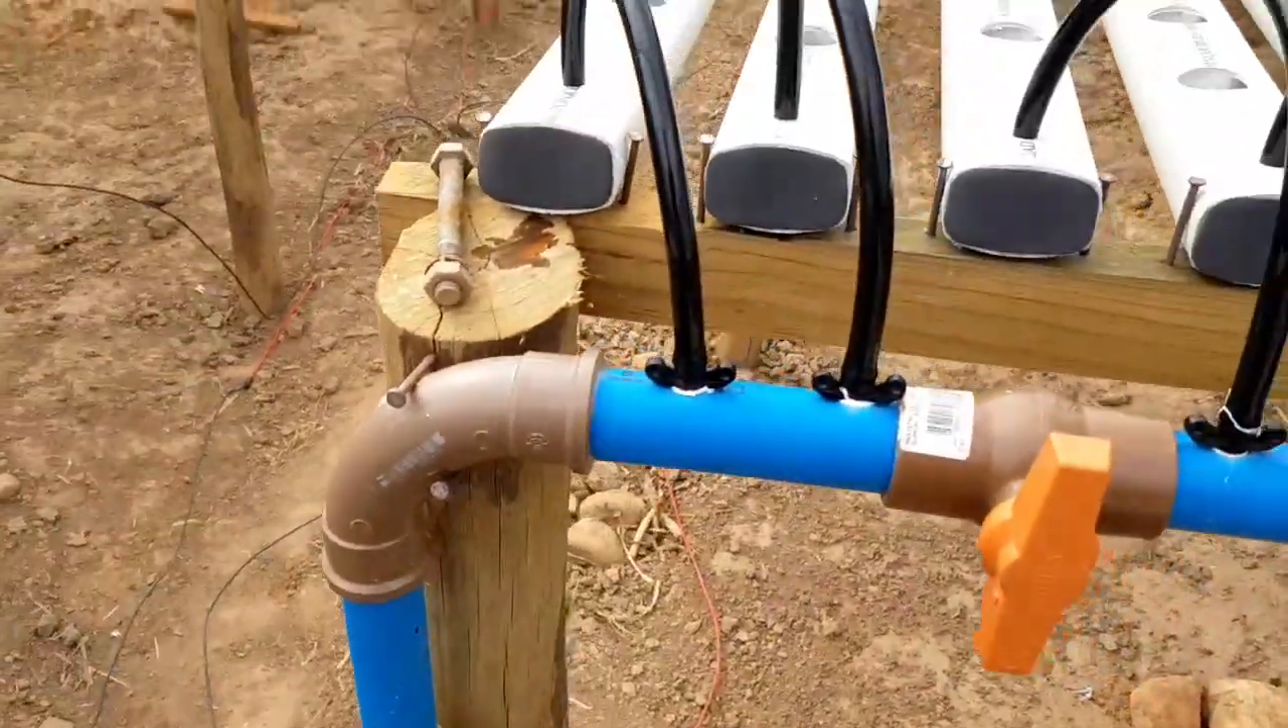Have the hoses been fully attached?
Yes.